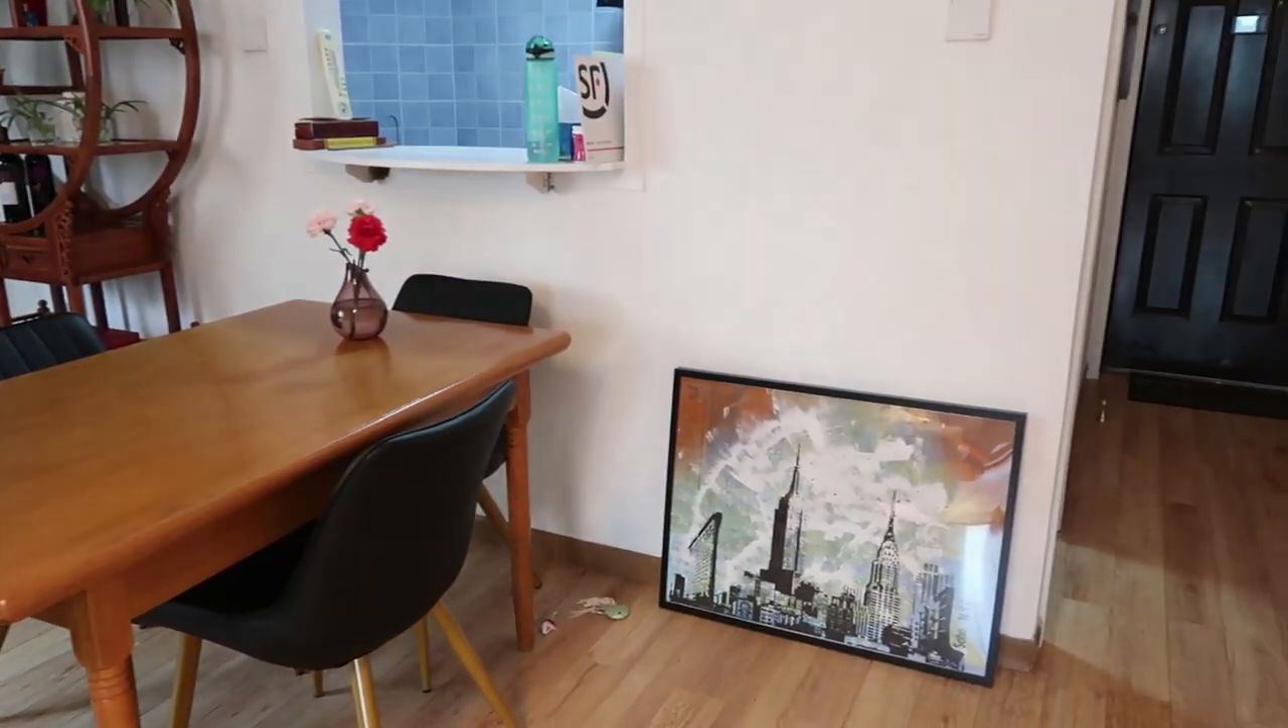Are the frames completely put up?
No.